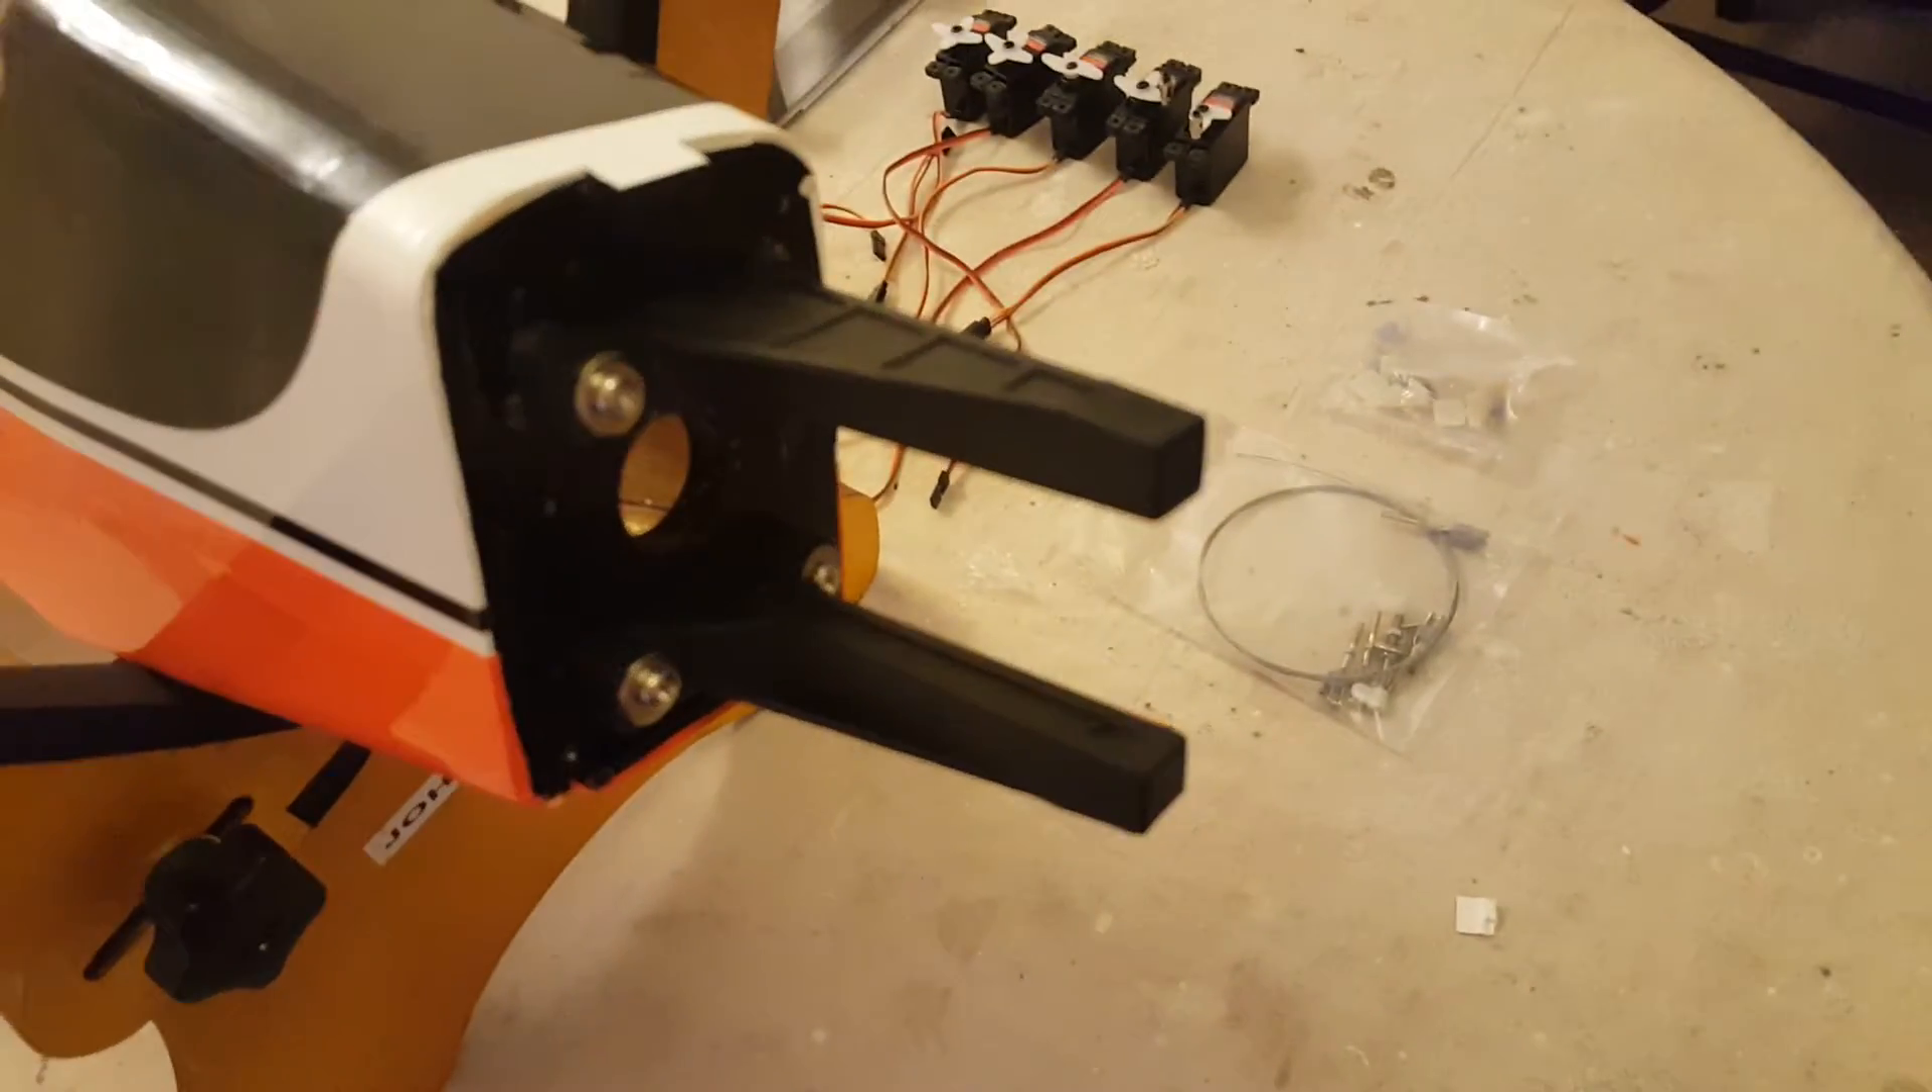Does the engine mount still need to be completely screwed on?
No.